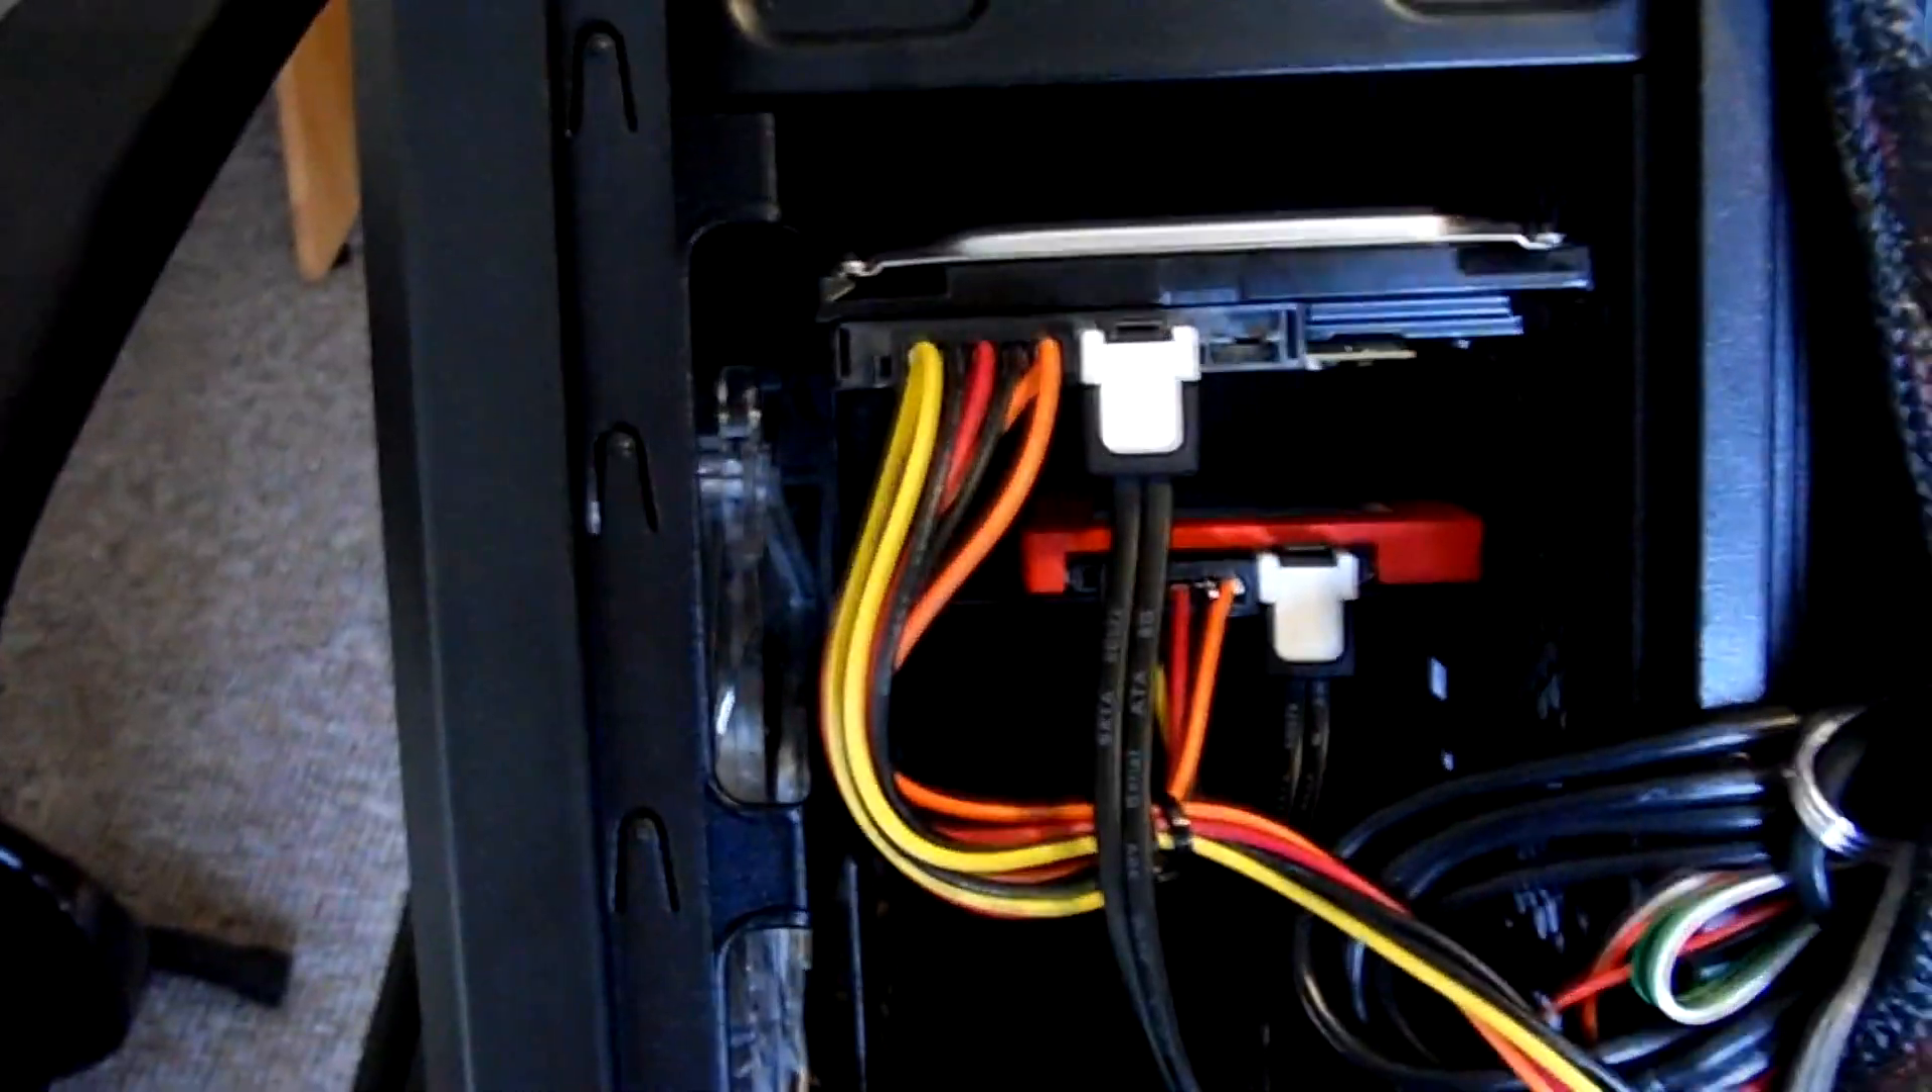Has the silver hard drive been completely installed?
Yes.